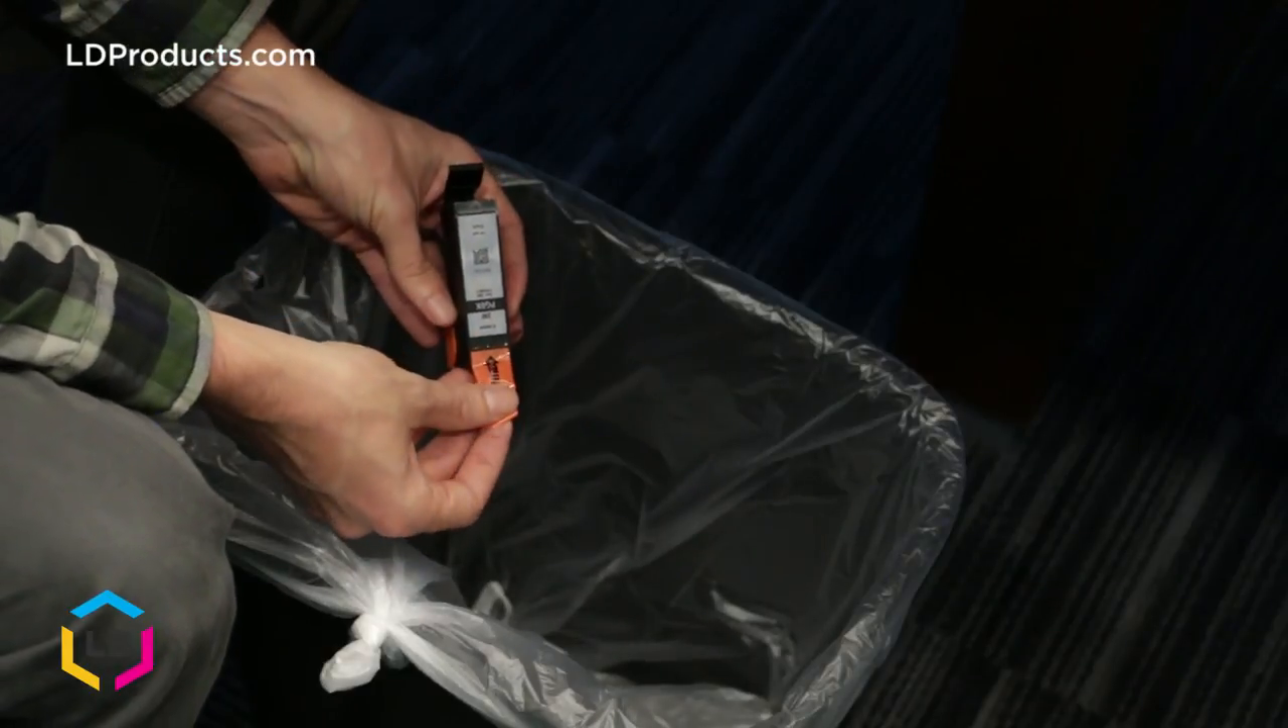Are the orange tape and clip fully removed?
No.